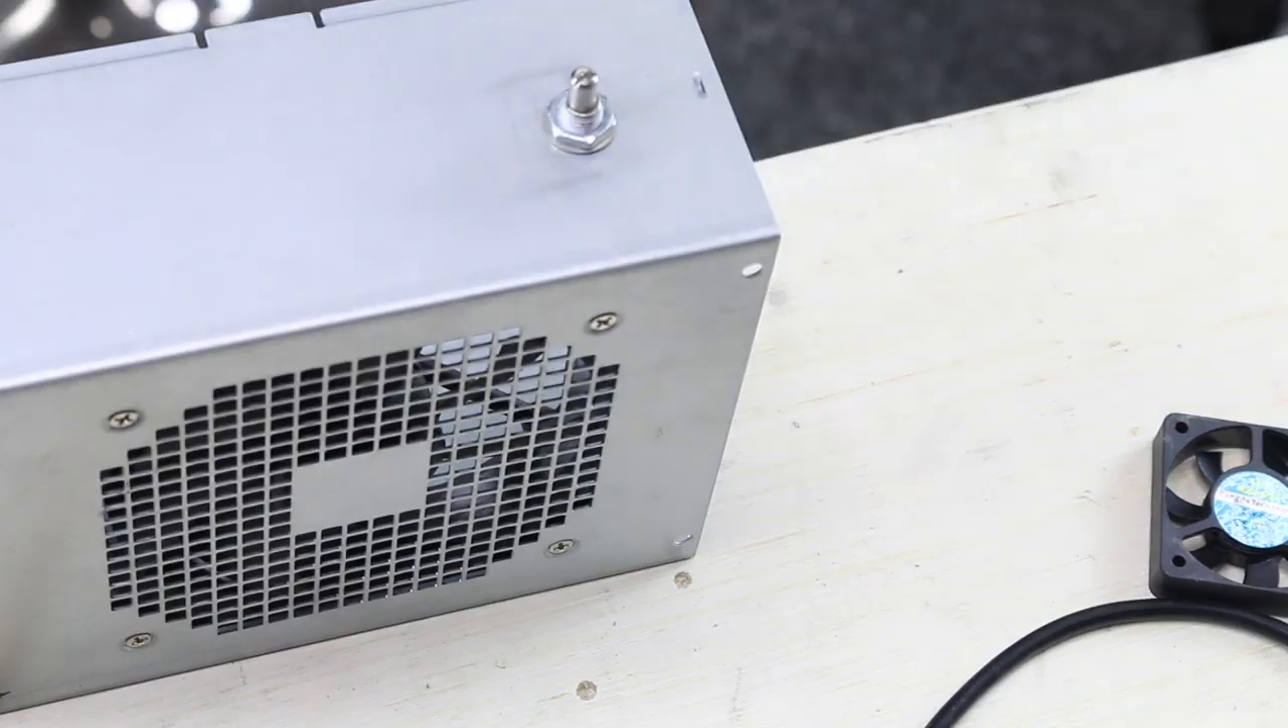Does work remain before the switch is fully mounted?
No.